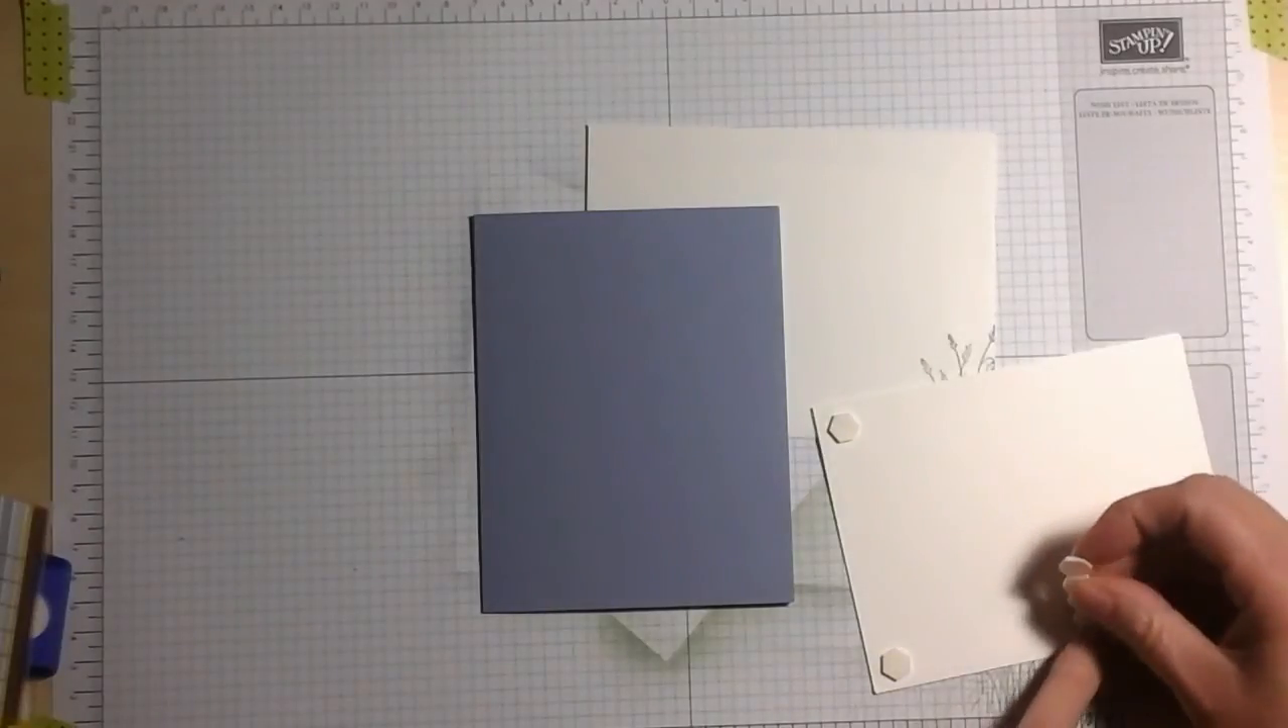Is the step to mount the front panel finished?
No.